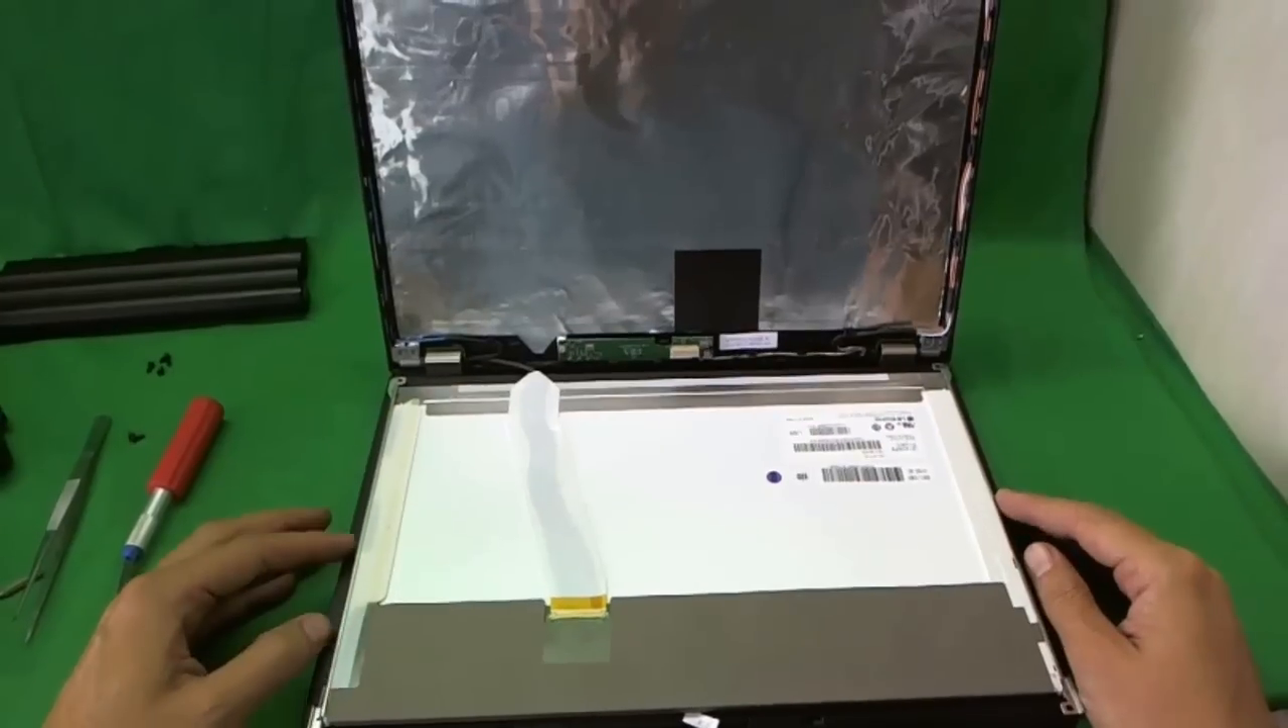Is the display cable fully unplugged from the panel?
No.